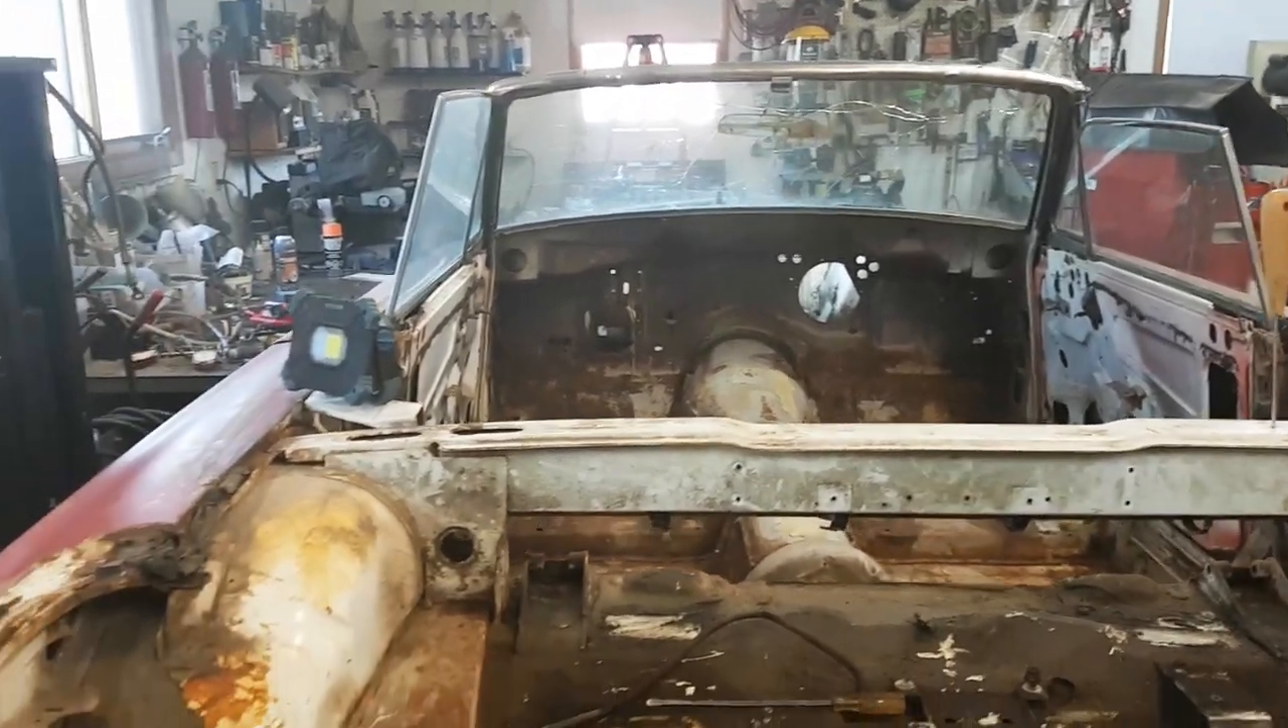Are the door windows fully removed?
No.